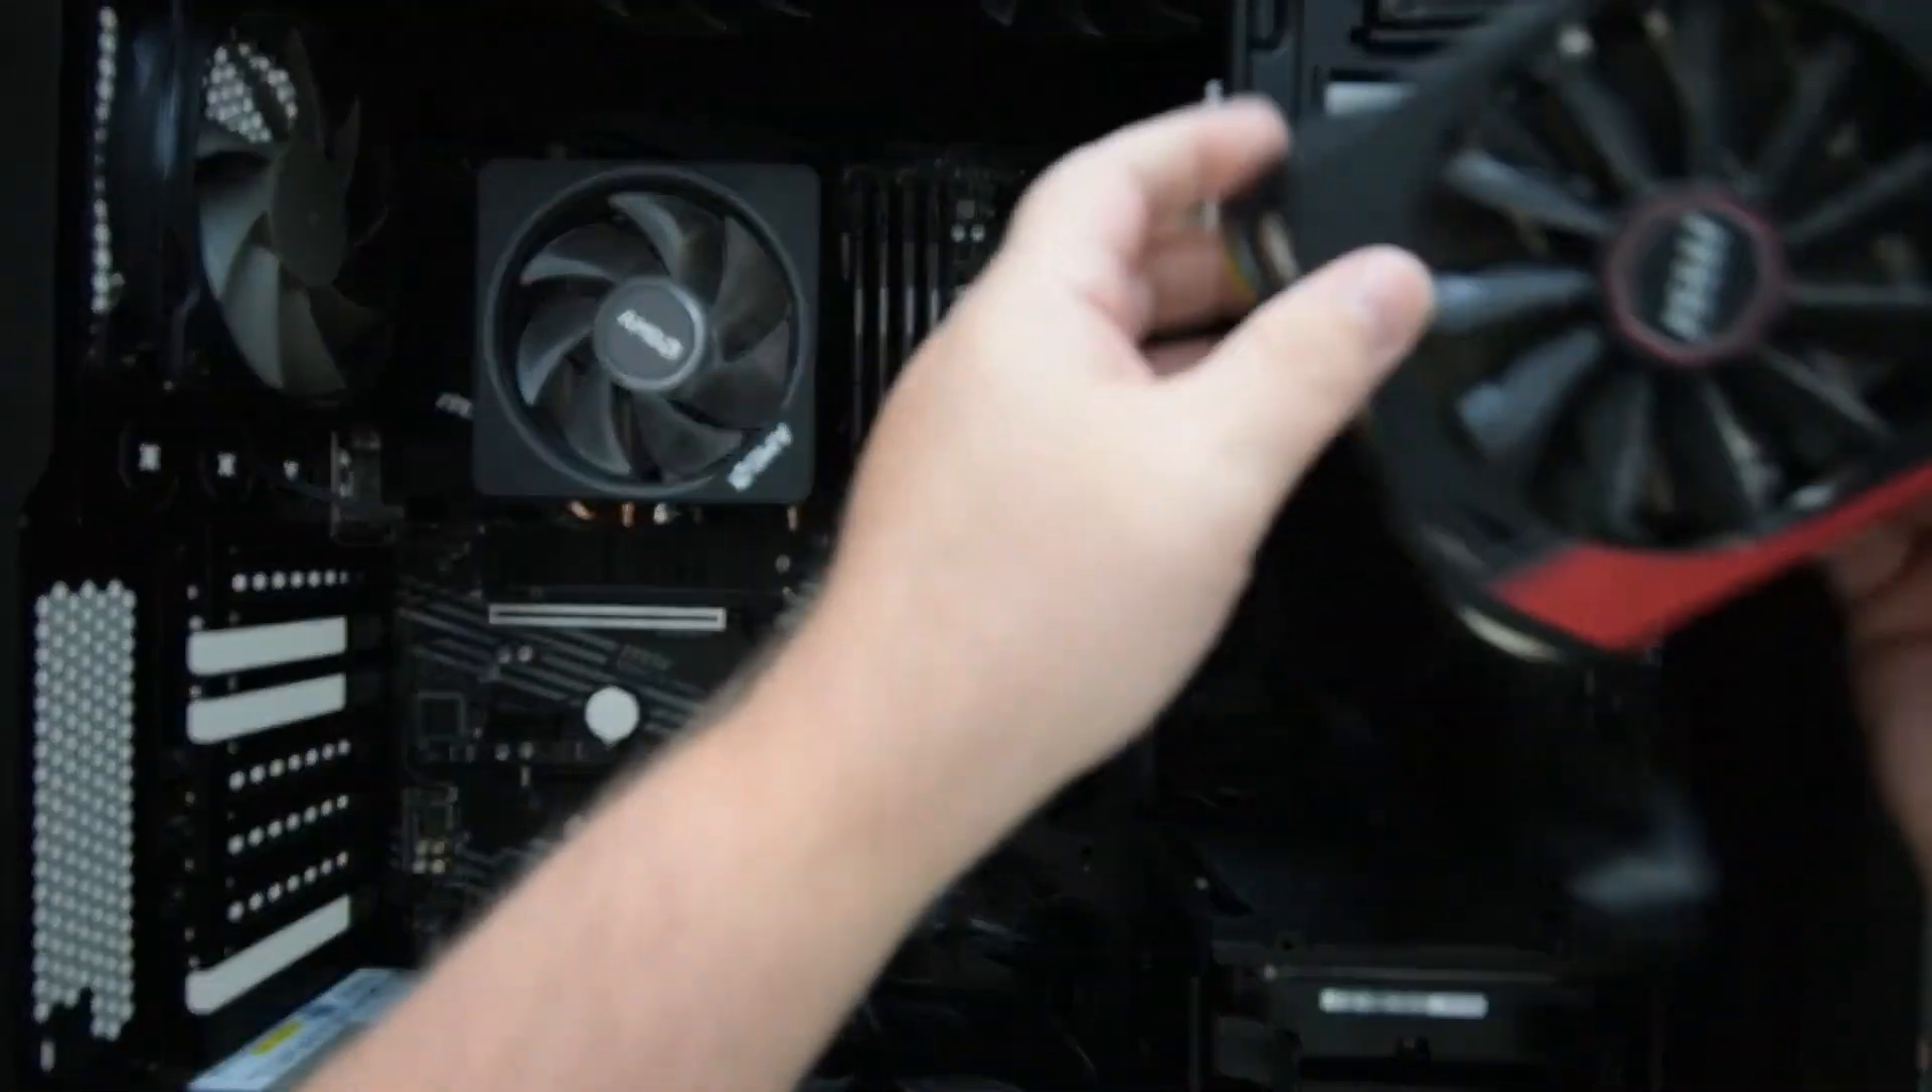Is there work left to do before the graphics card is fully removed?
No.